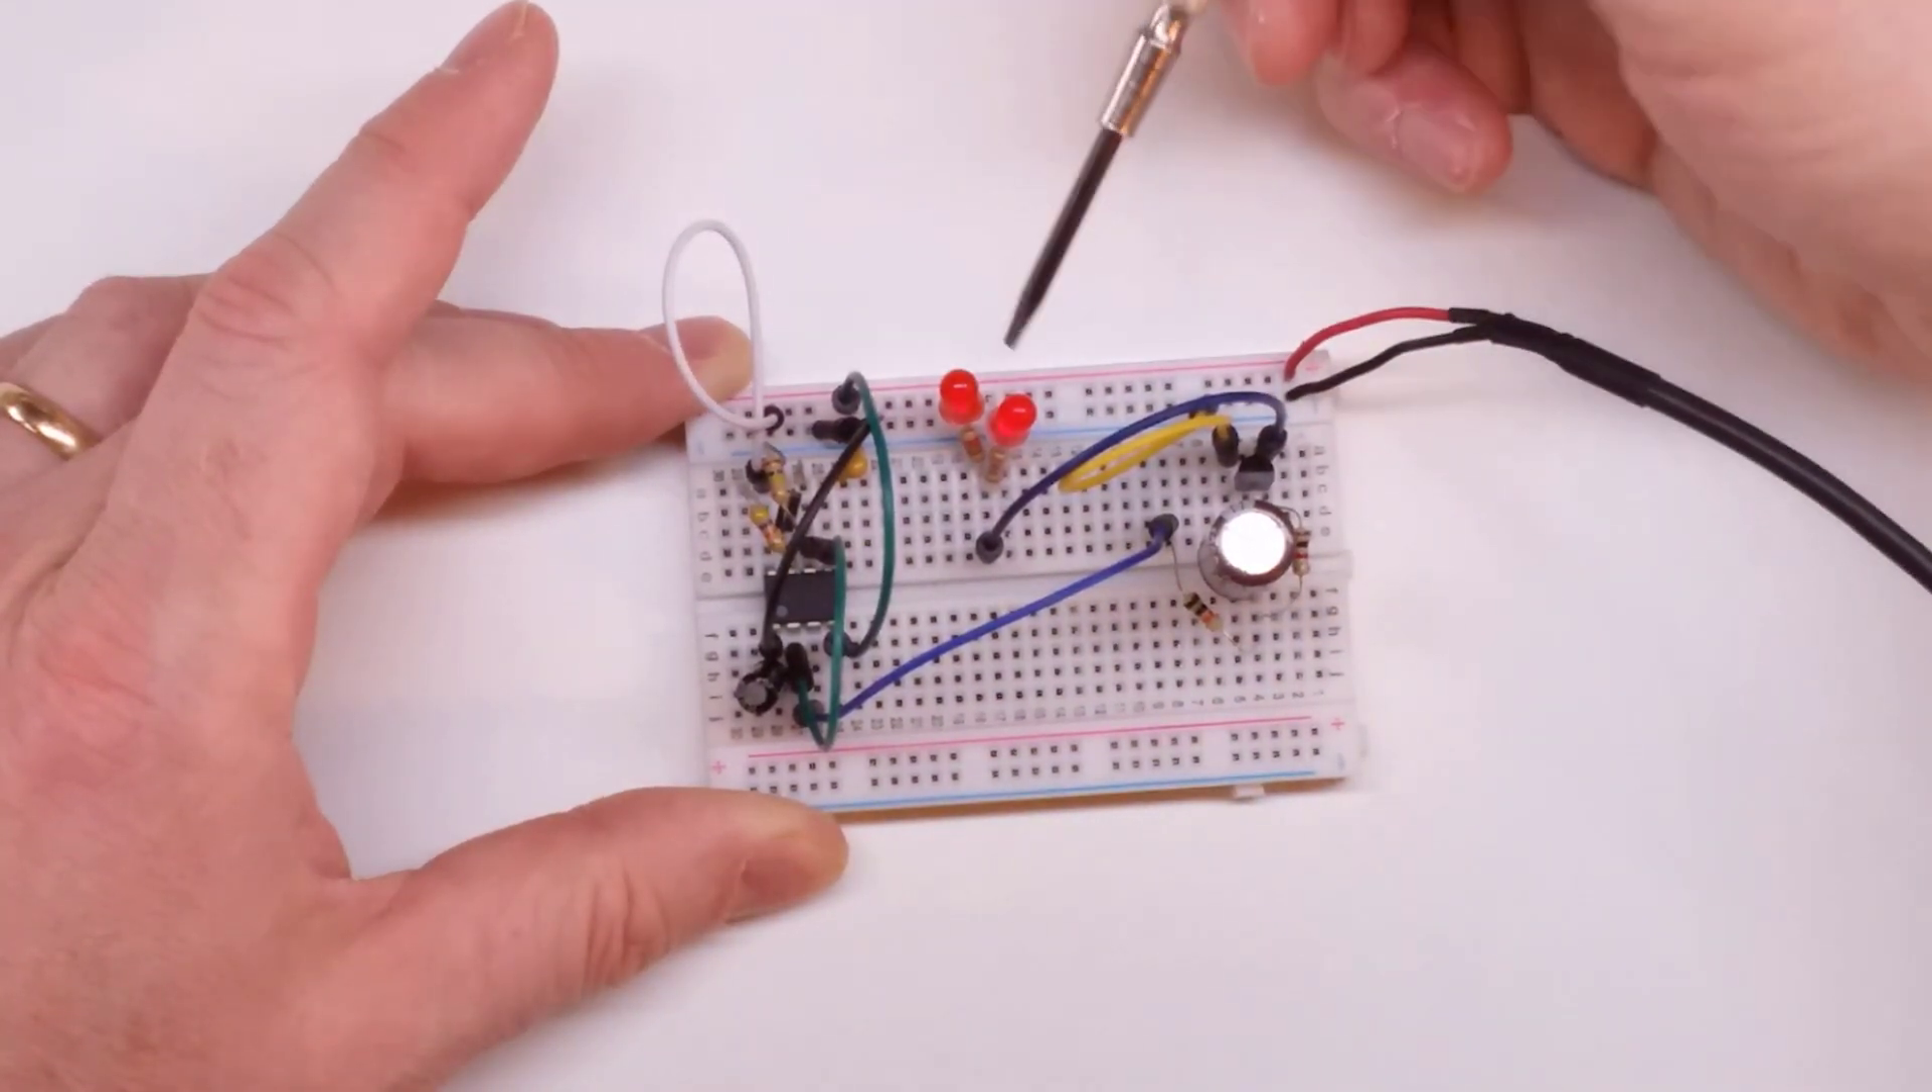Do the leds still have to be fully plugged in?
No.